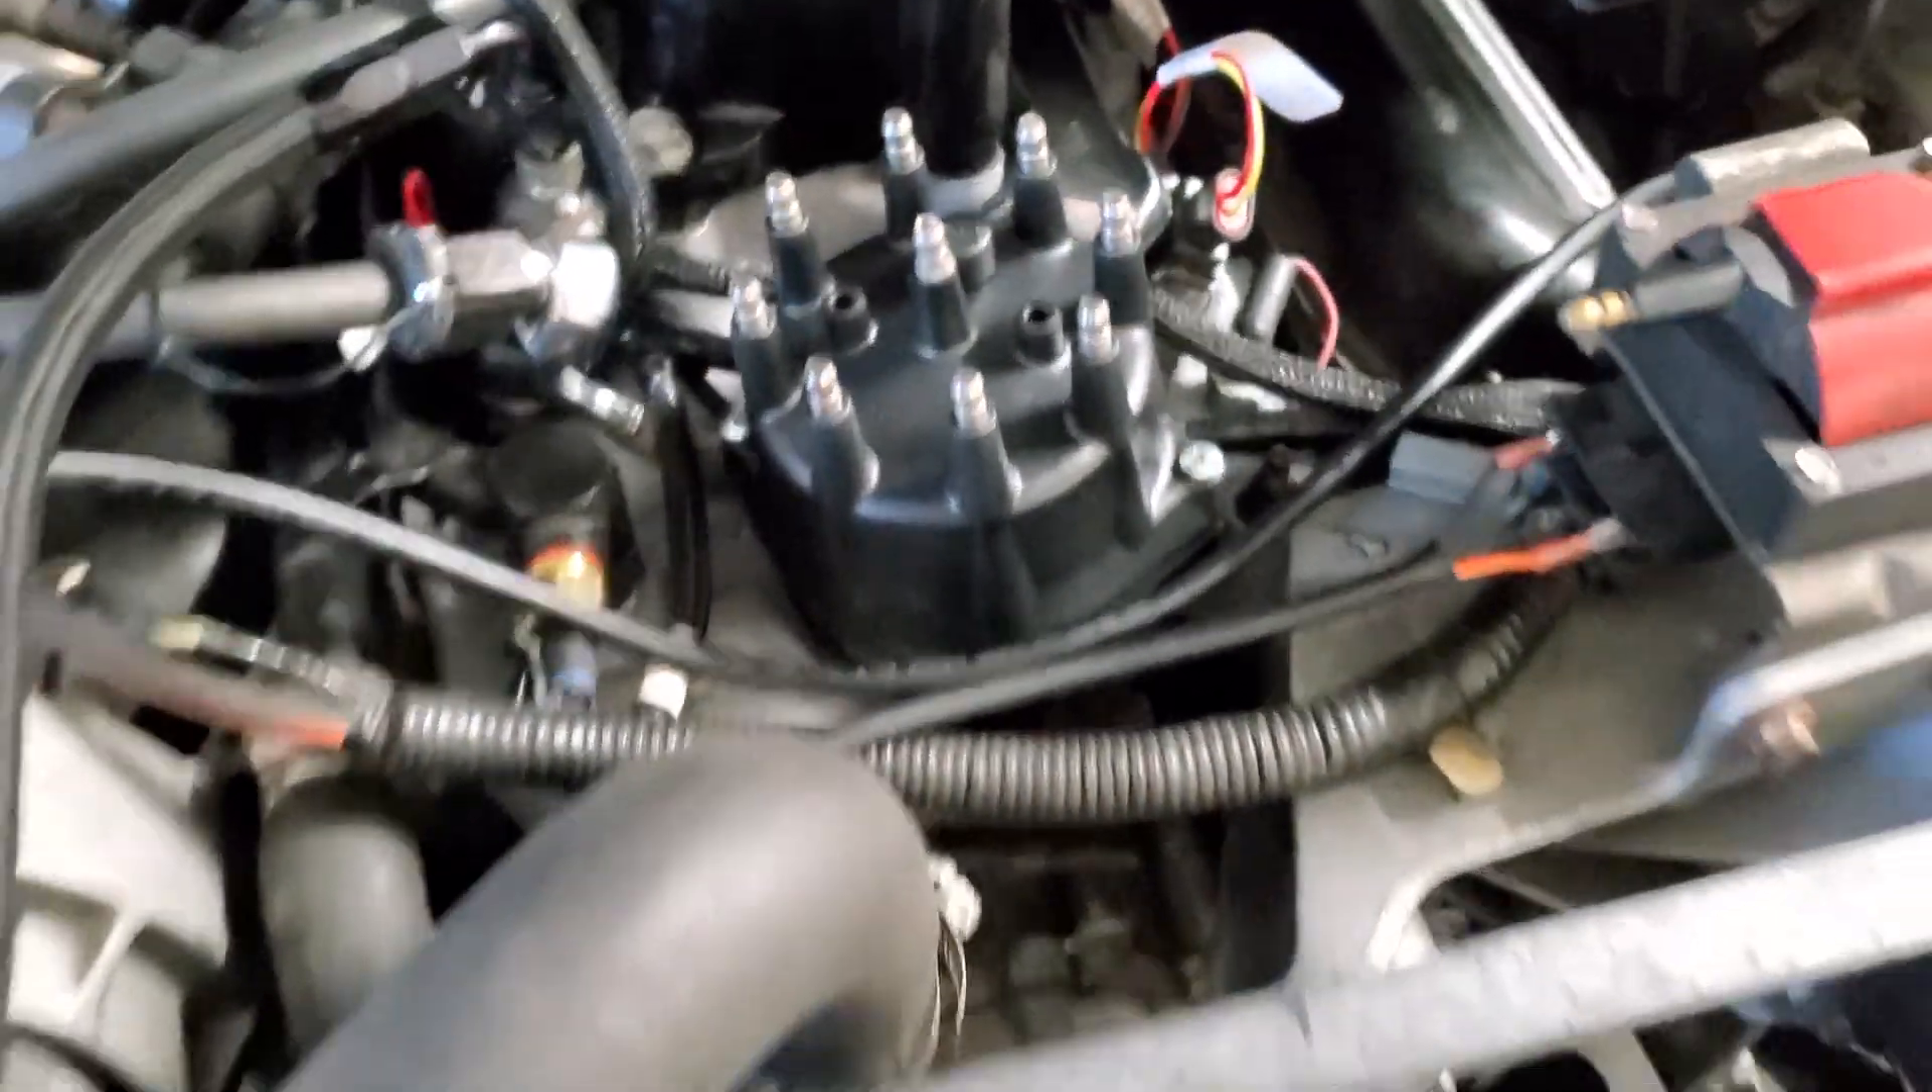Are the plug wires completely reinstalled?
No.